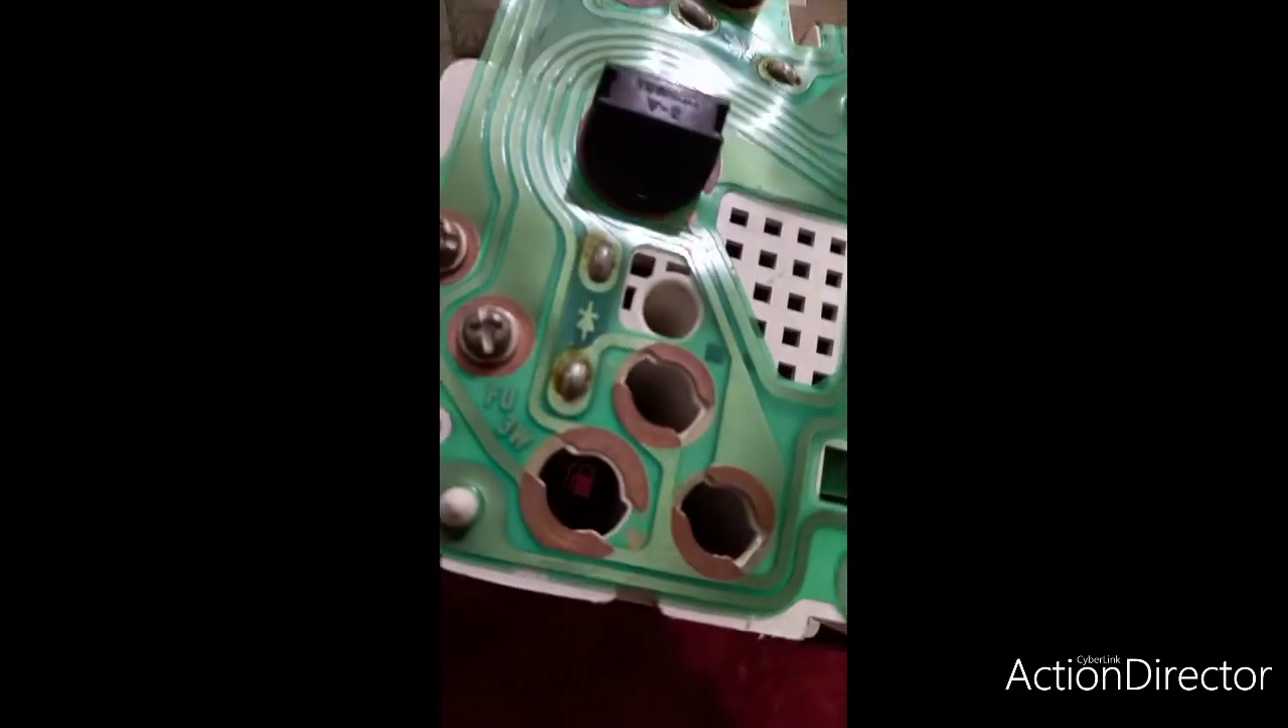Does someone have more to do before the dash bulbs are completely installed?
Yes.